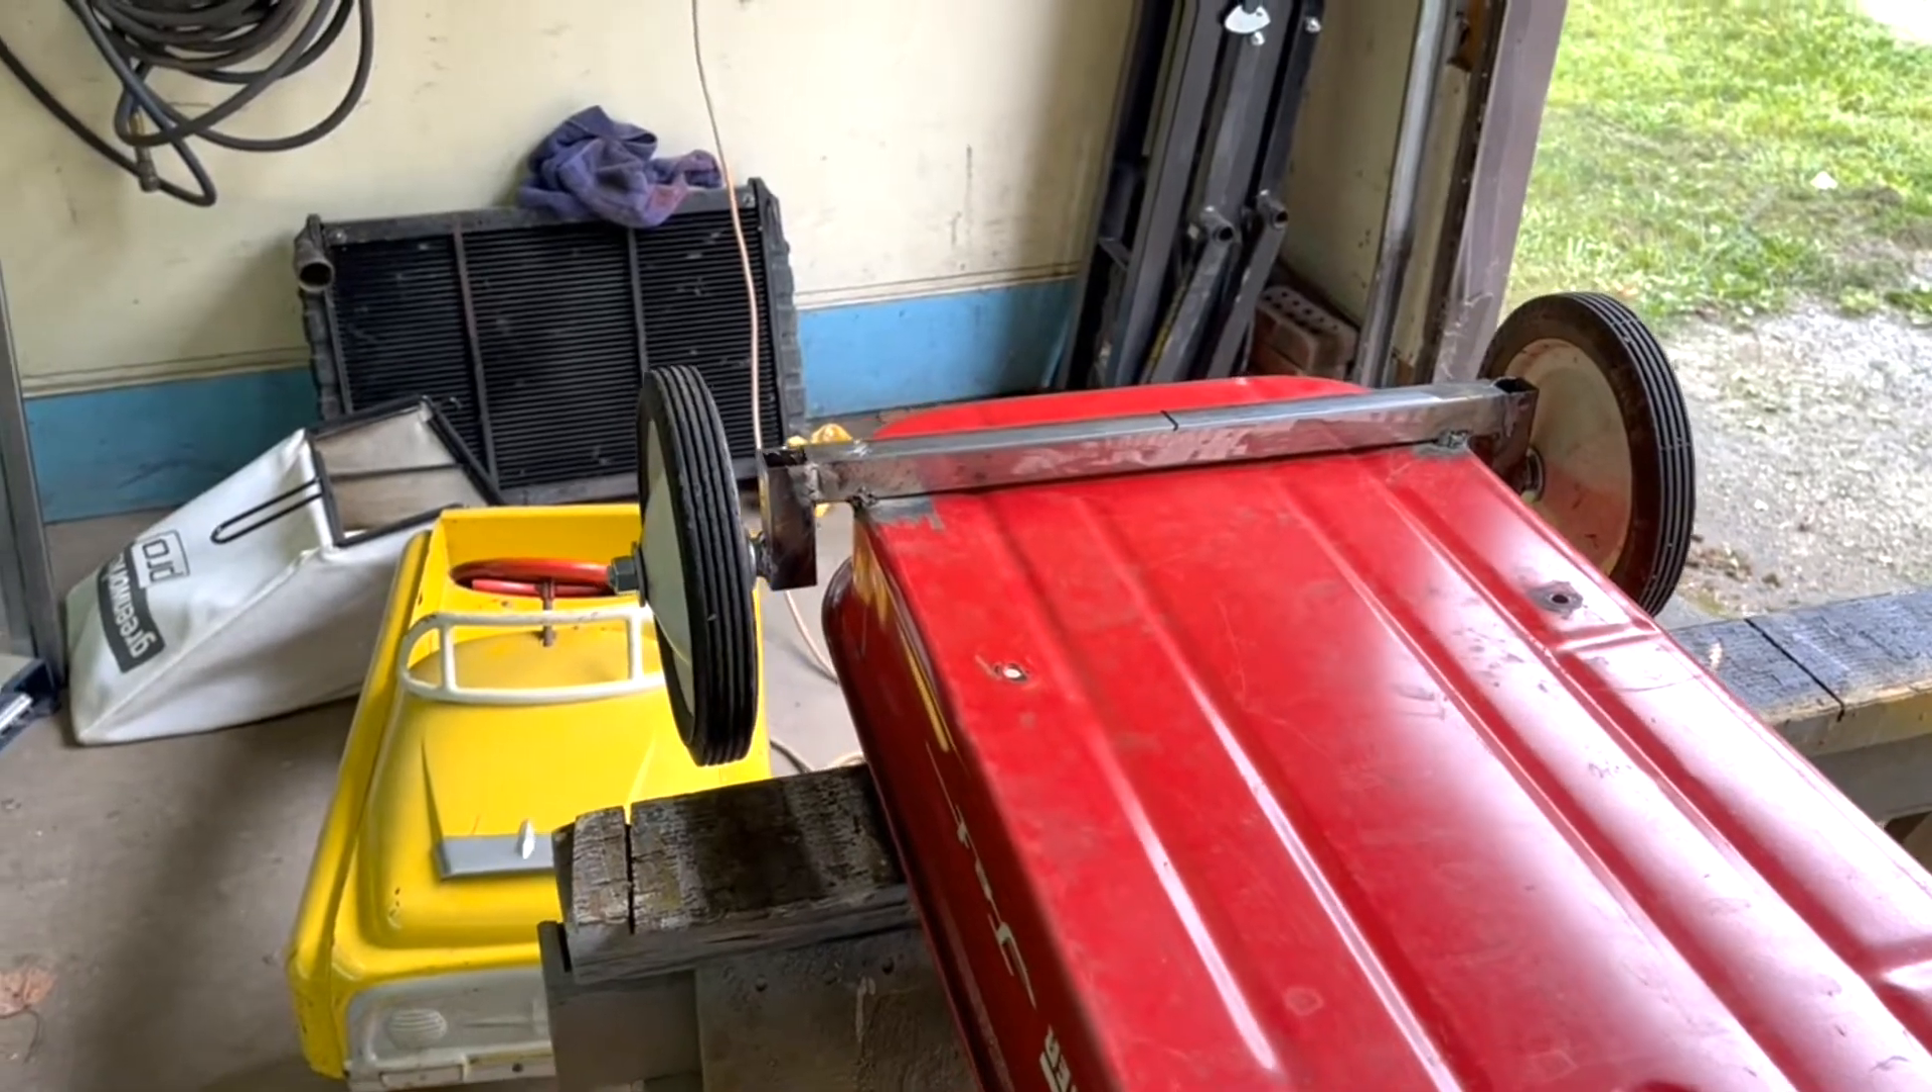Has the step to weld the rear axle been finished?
Yes.